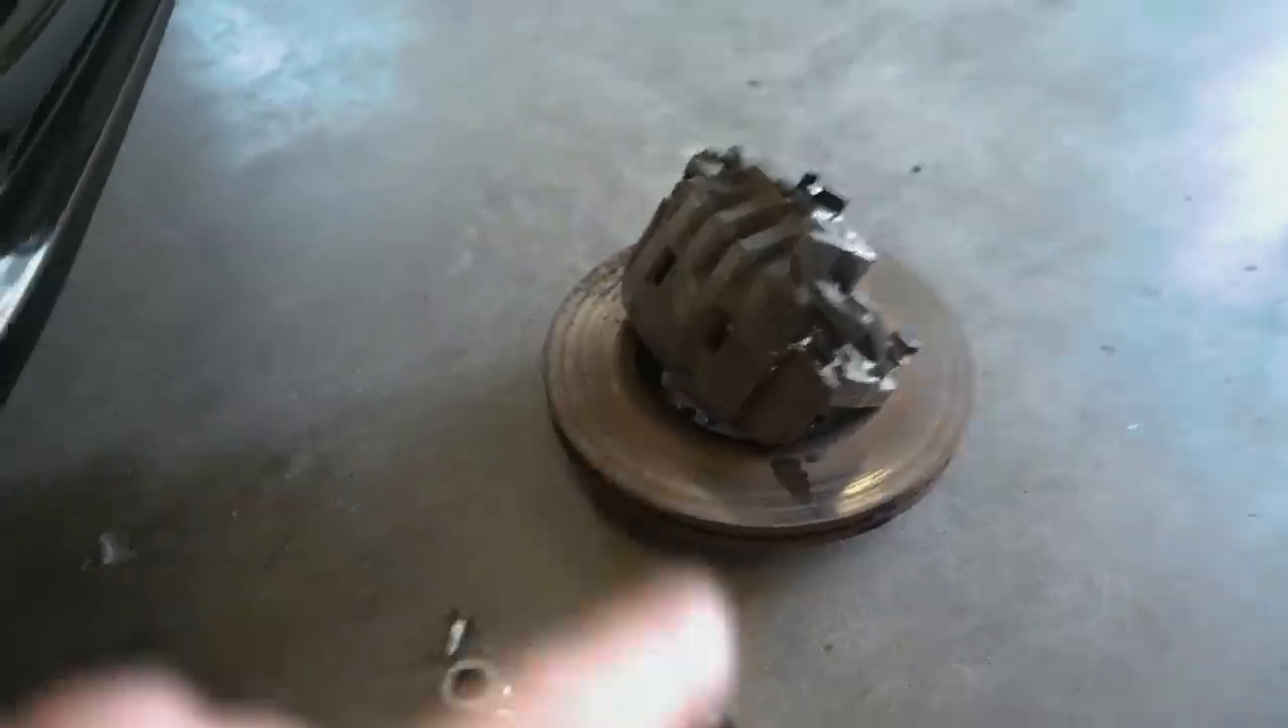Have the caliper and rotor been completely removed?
Yes.